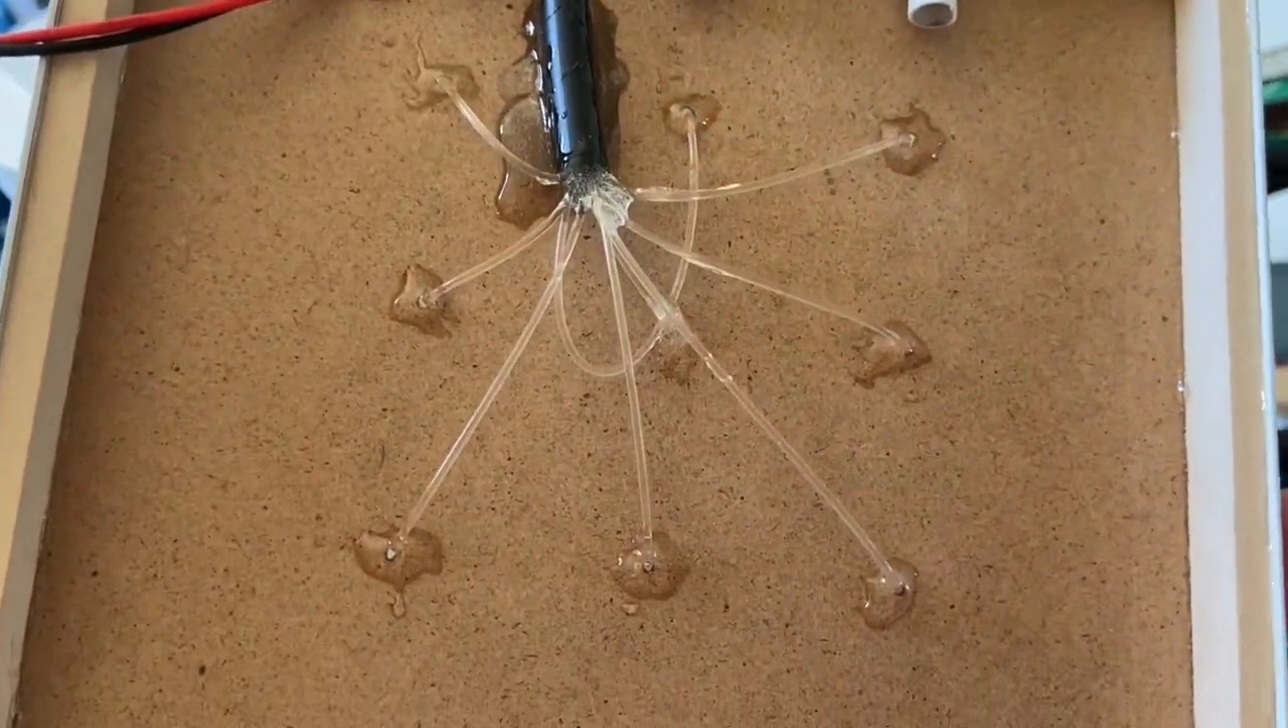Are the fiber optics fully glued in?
Yes.